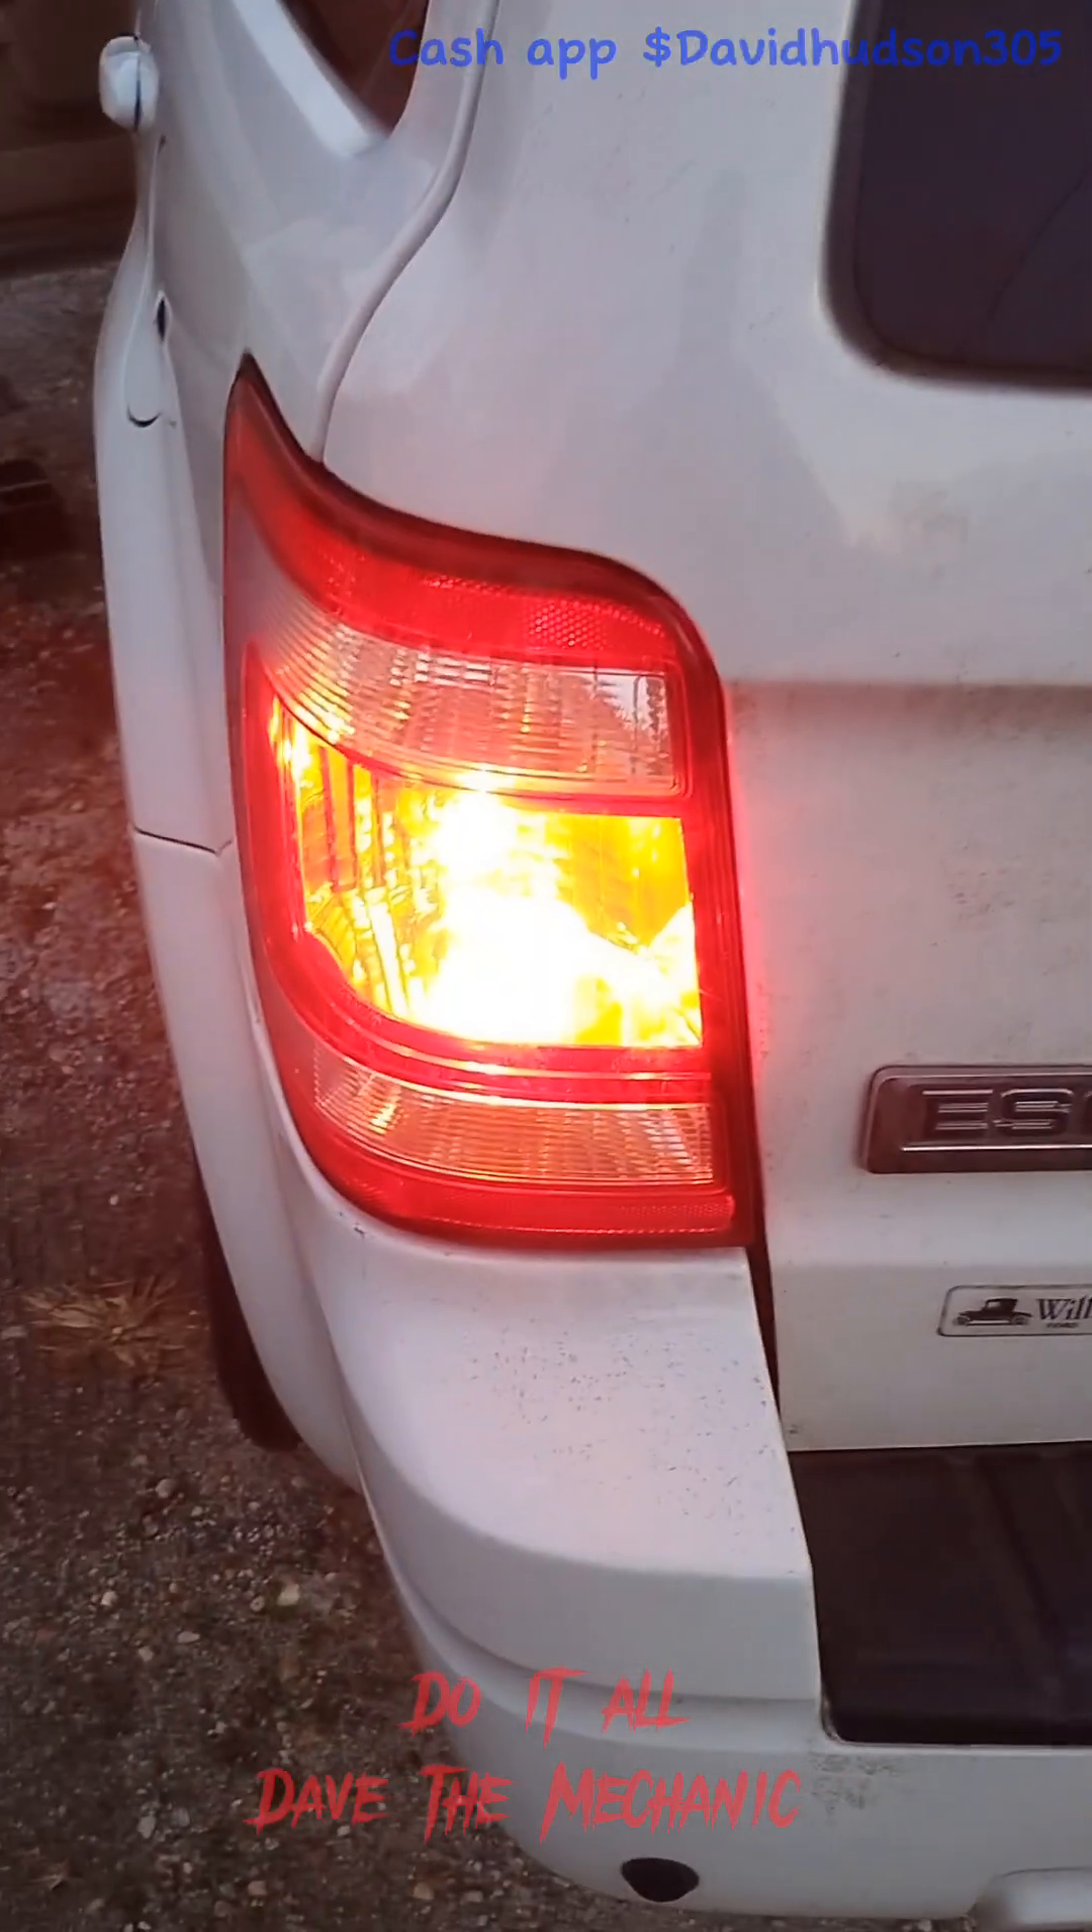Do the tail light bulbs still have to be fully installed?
No.